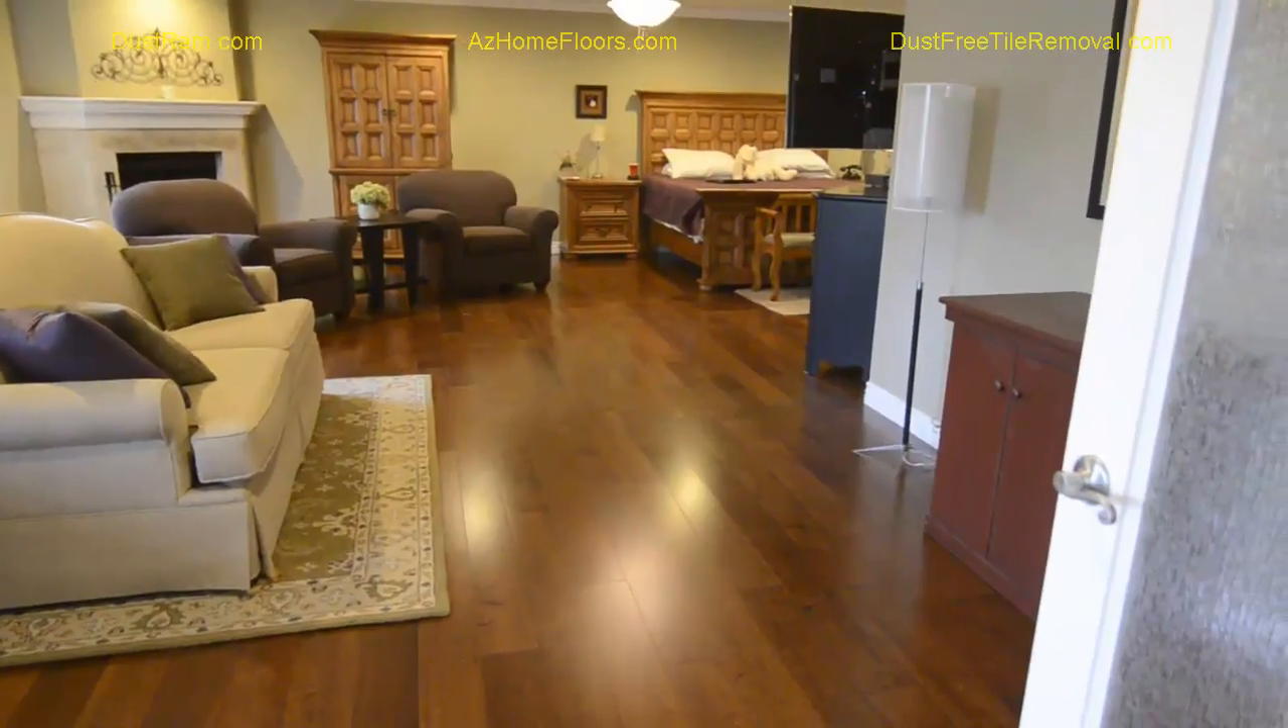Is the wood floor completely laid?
Yes.